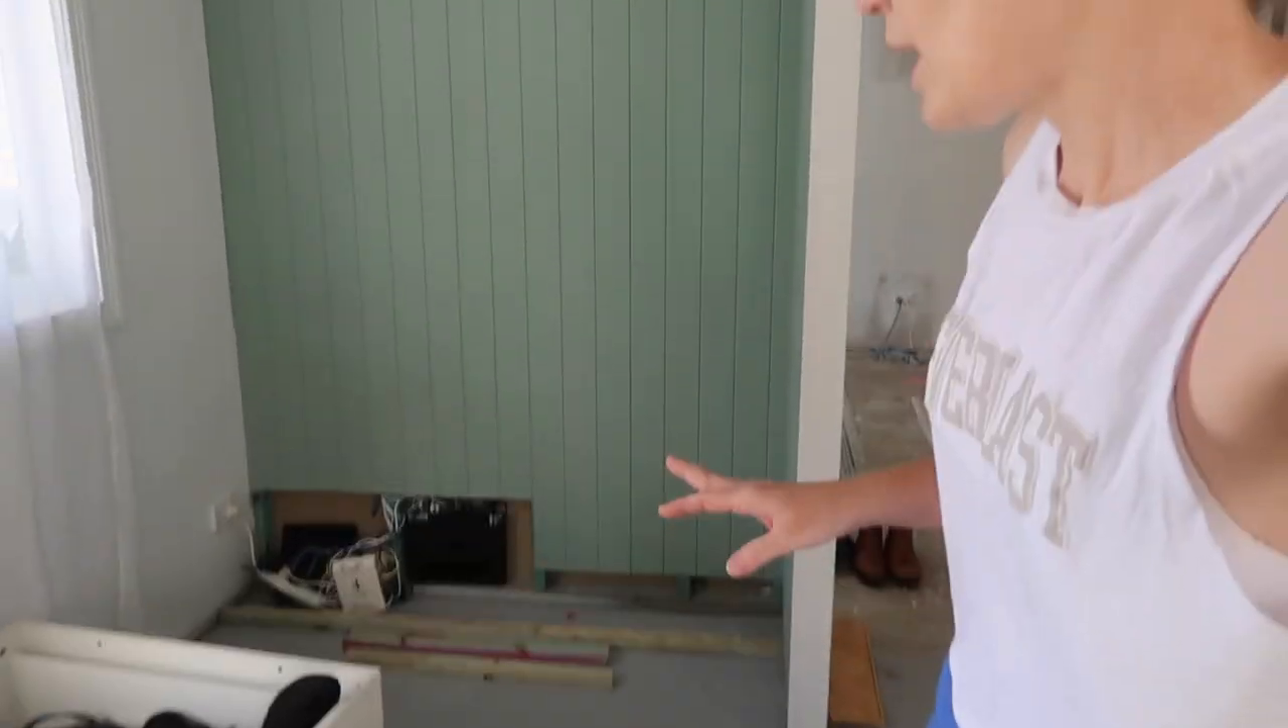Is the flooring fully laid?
No.